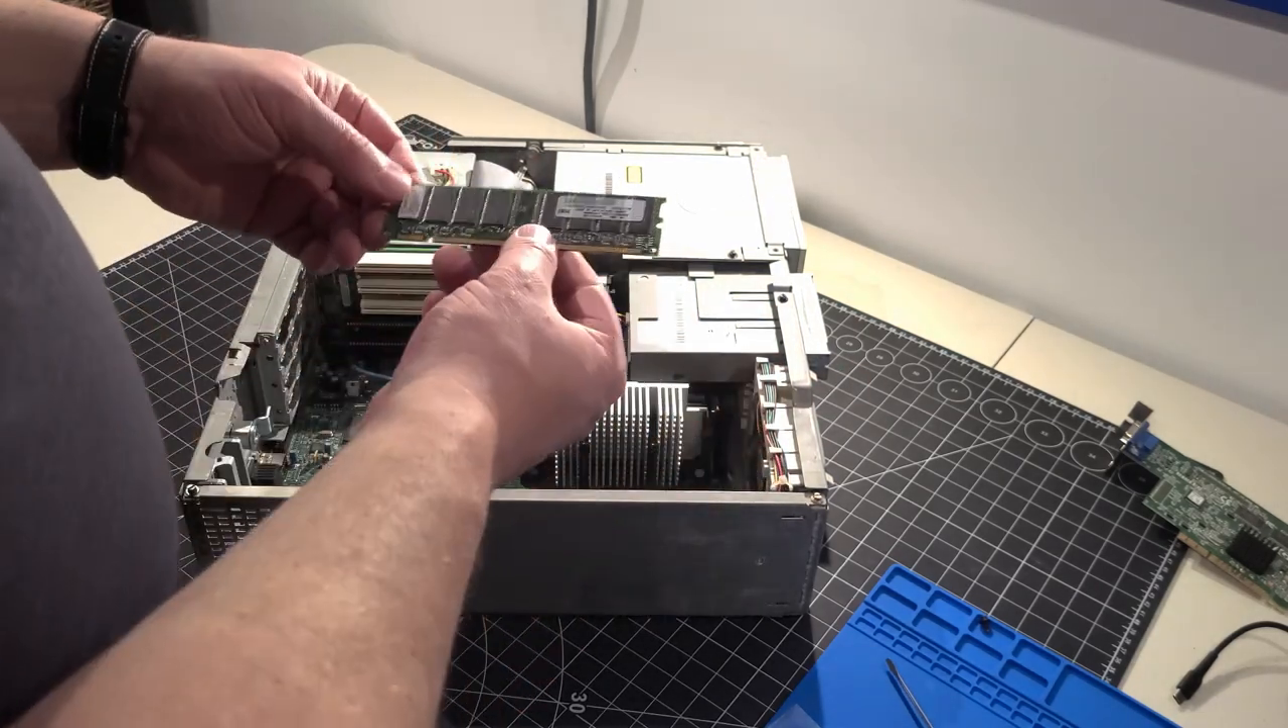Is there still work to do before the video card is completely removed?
No.